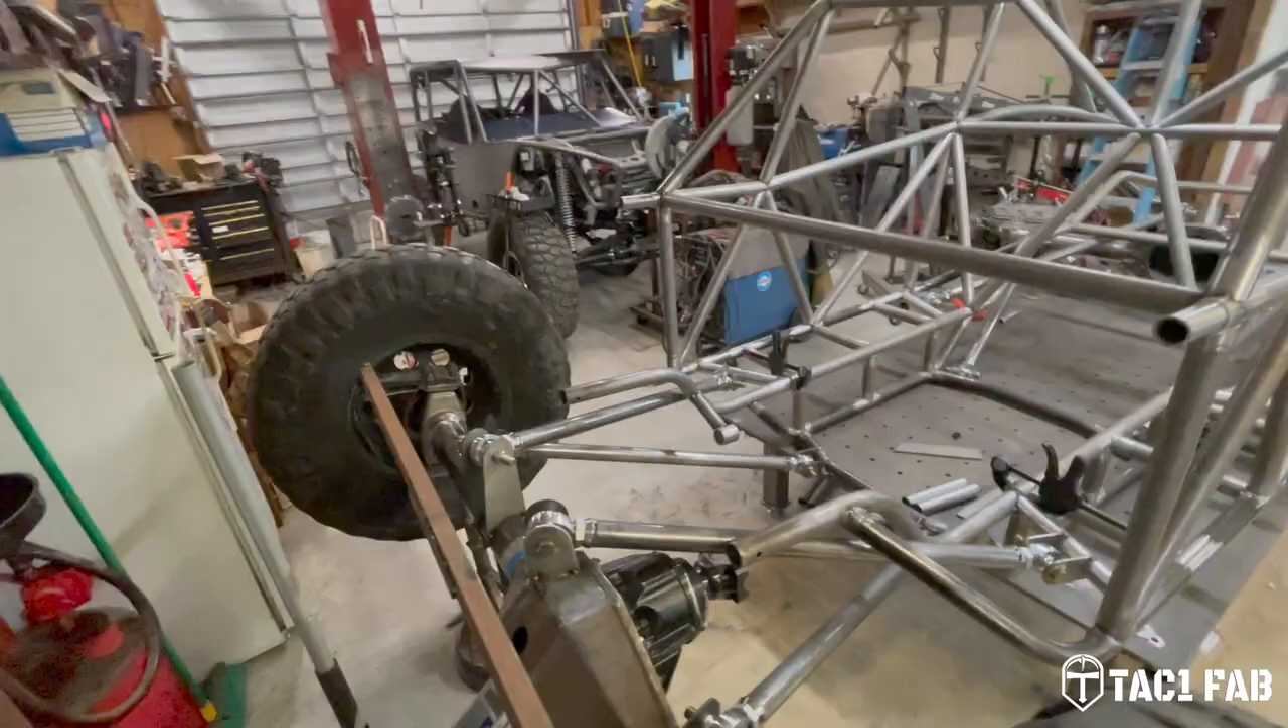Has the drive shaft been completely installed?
No.